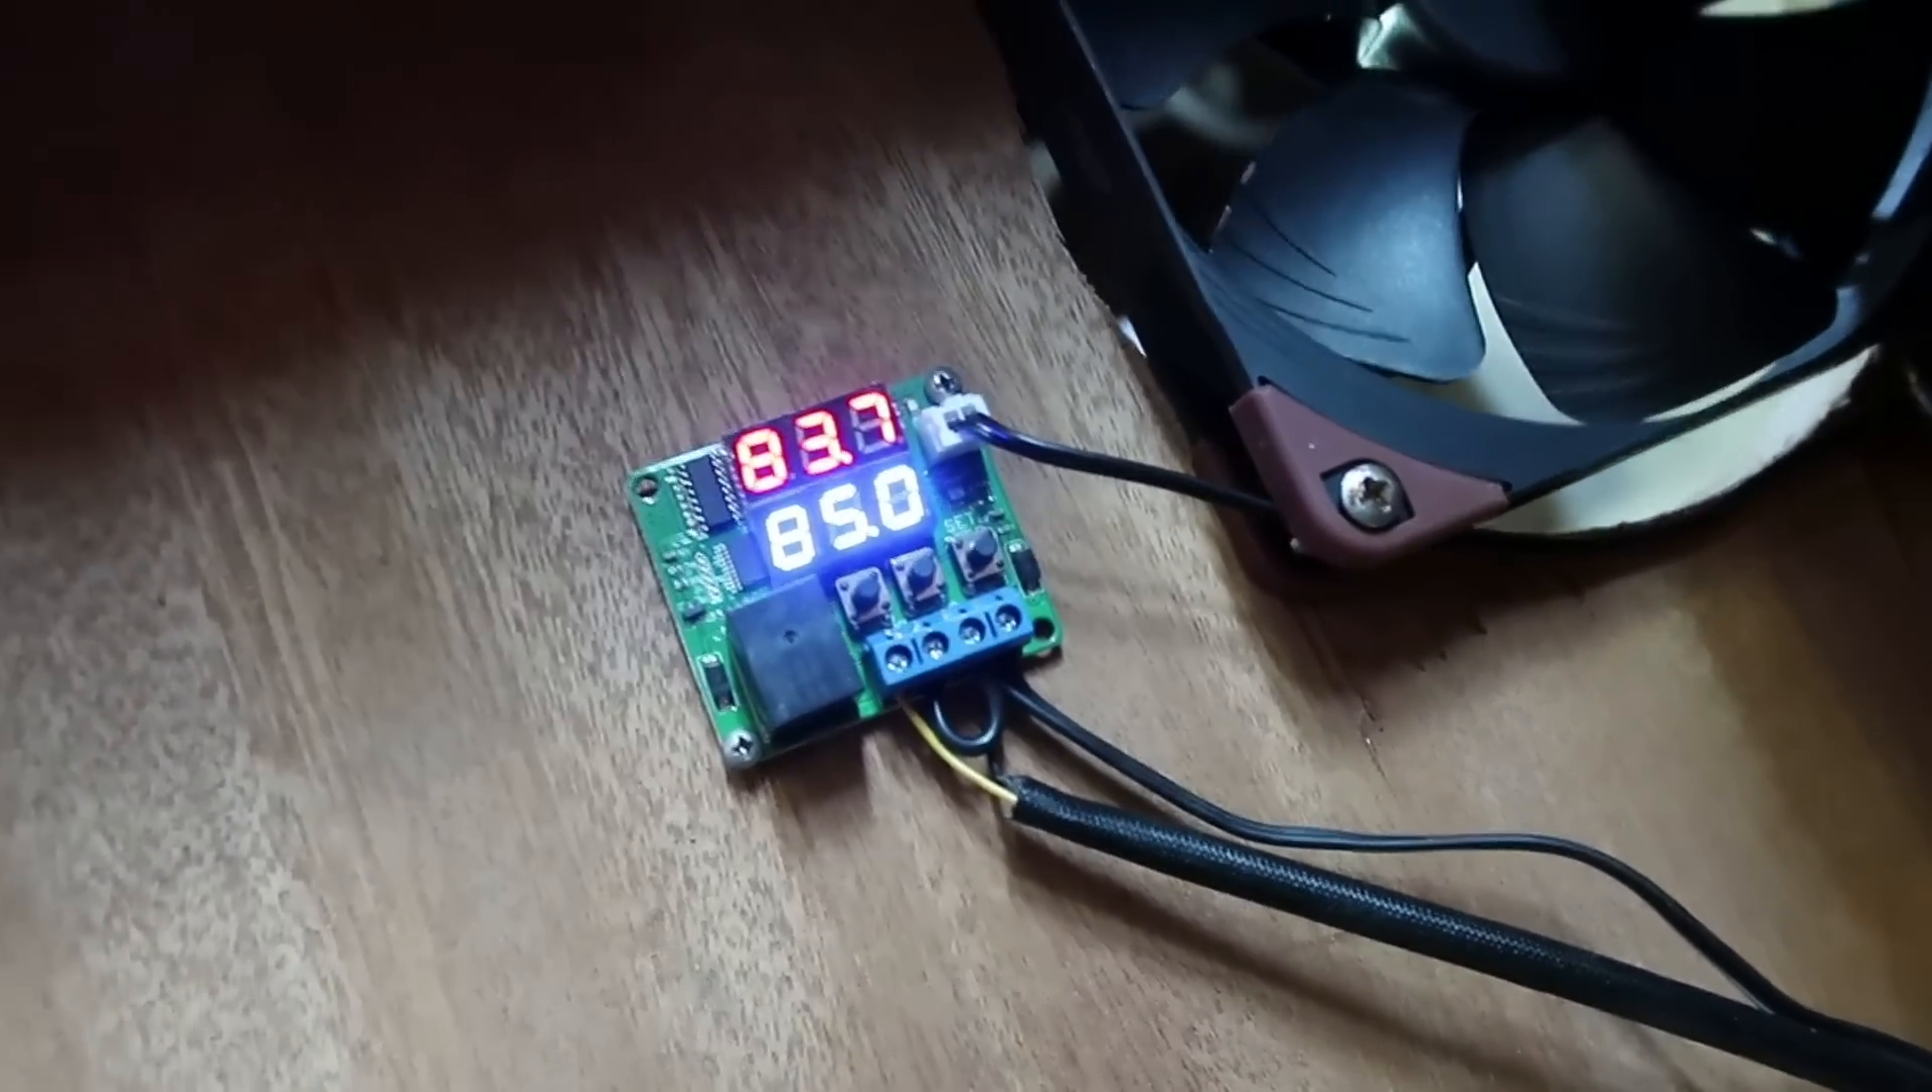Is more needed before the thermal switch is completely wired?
No.